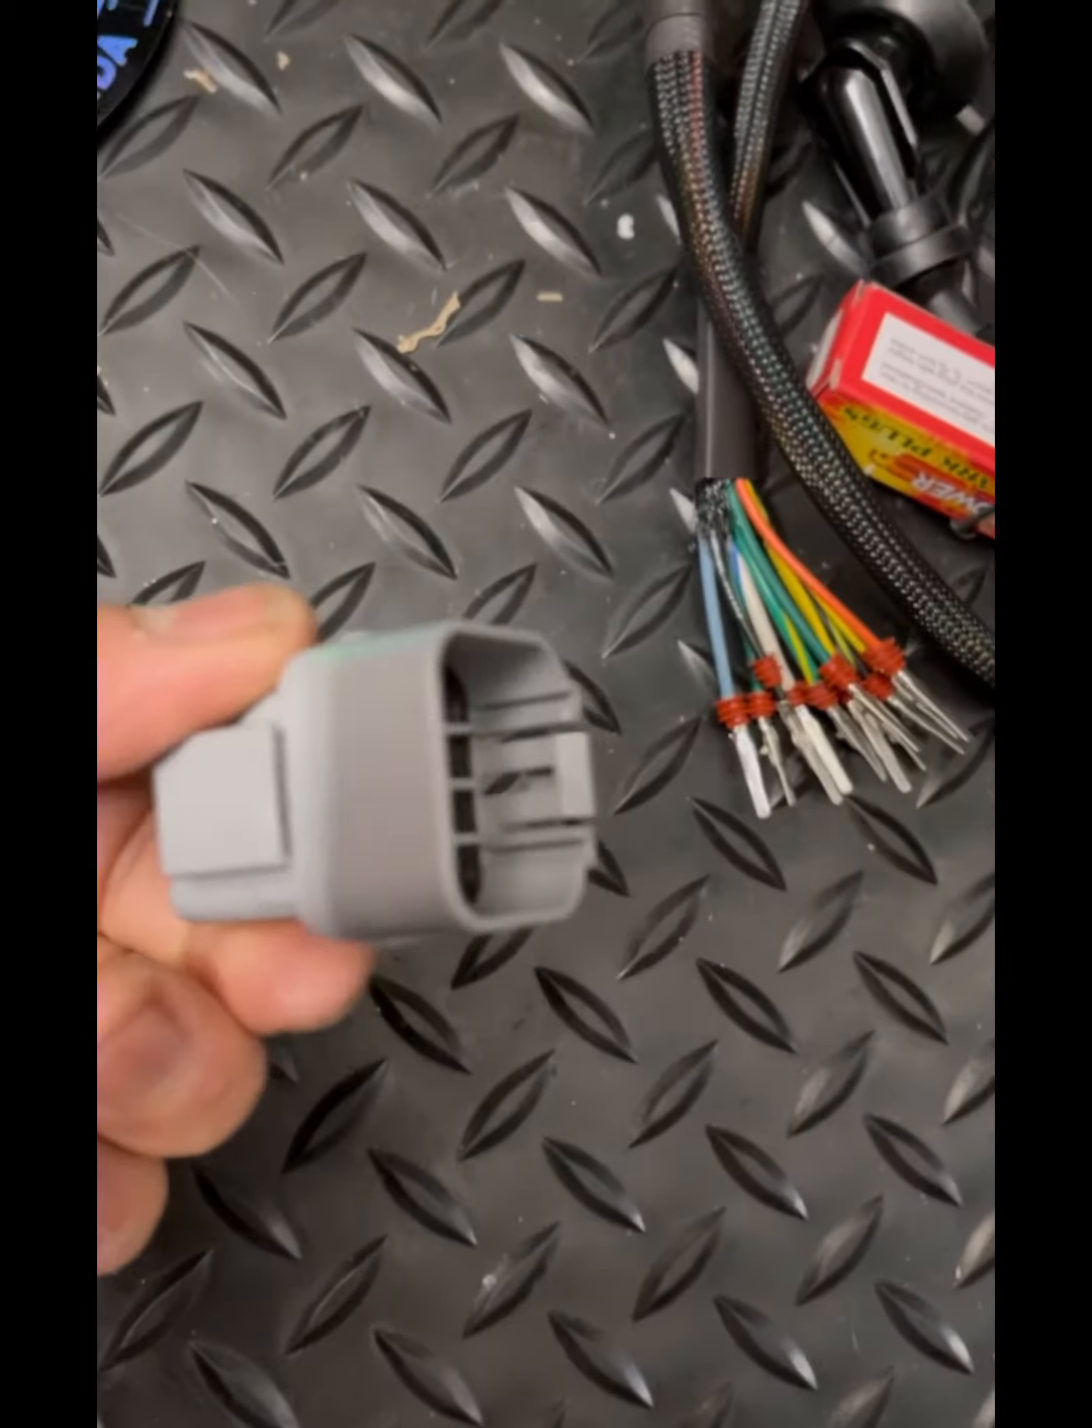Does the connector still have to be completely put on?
Yes.